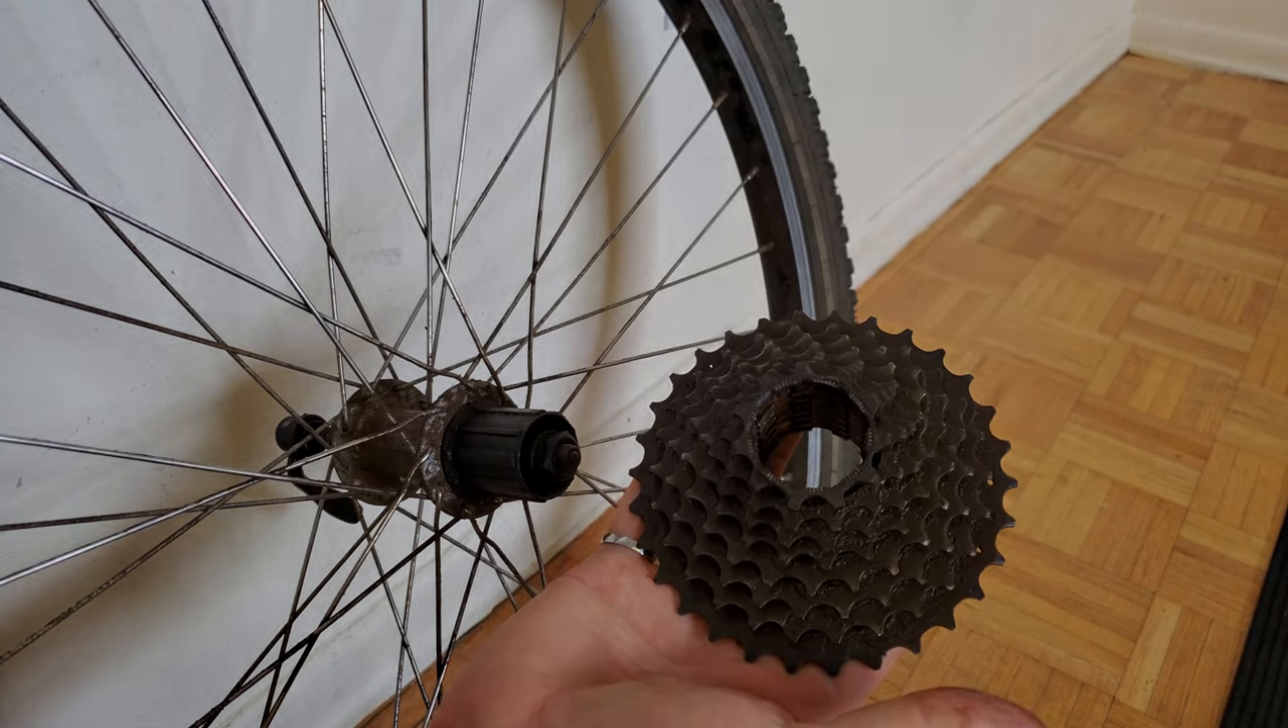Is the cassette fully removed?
Yes.